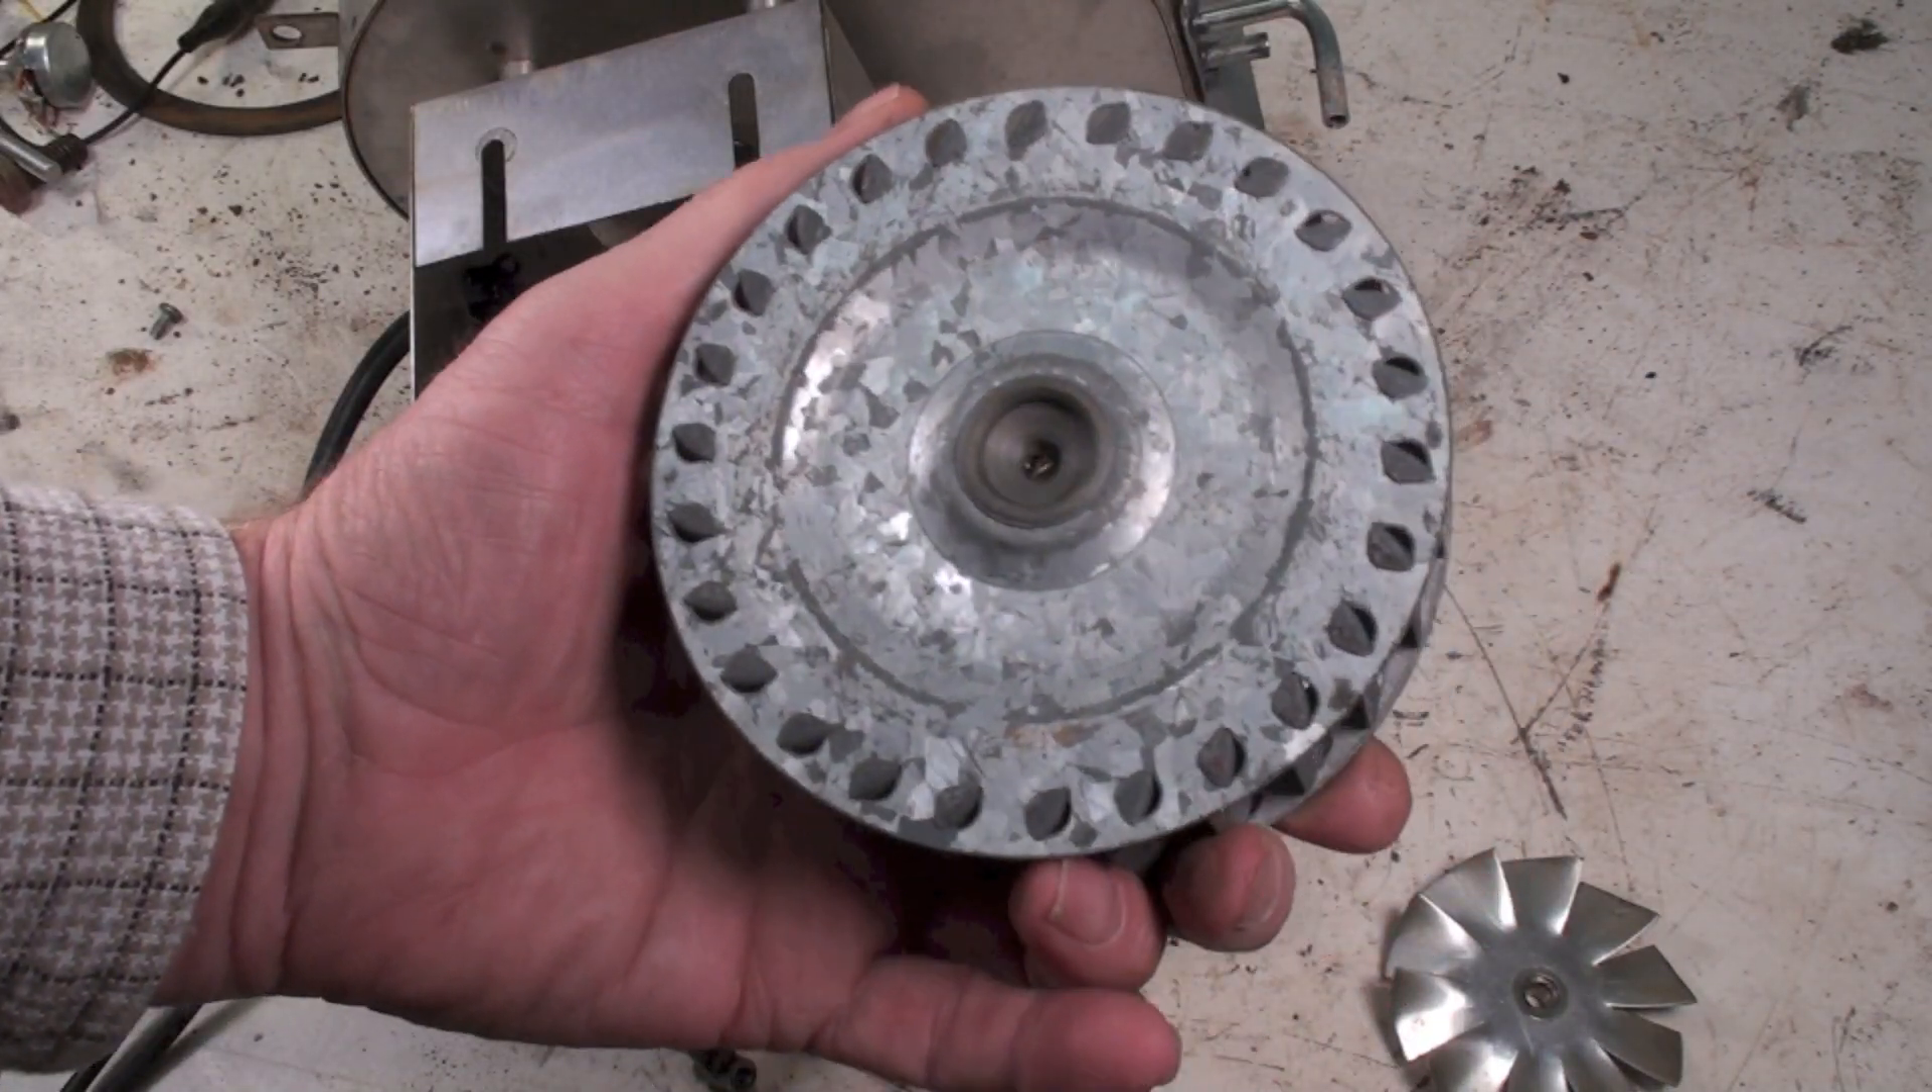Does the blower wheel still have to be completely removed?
No.